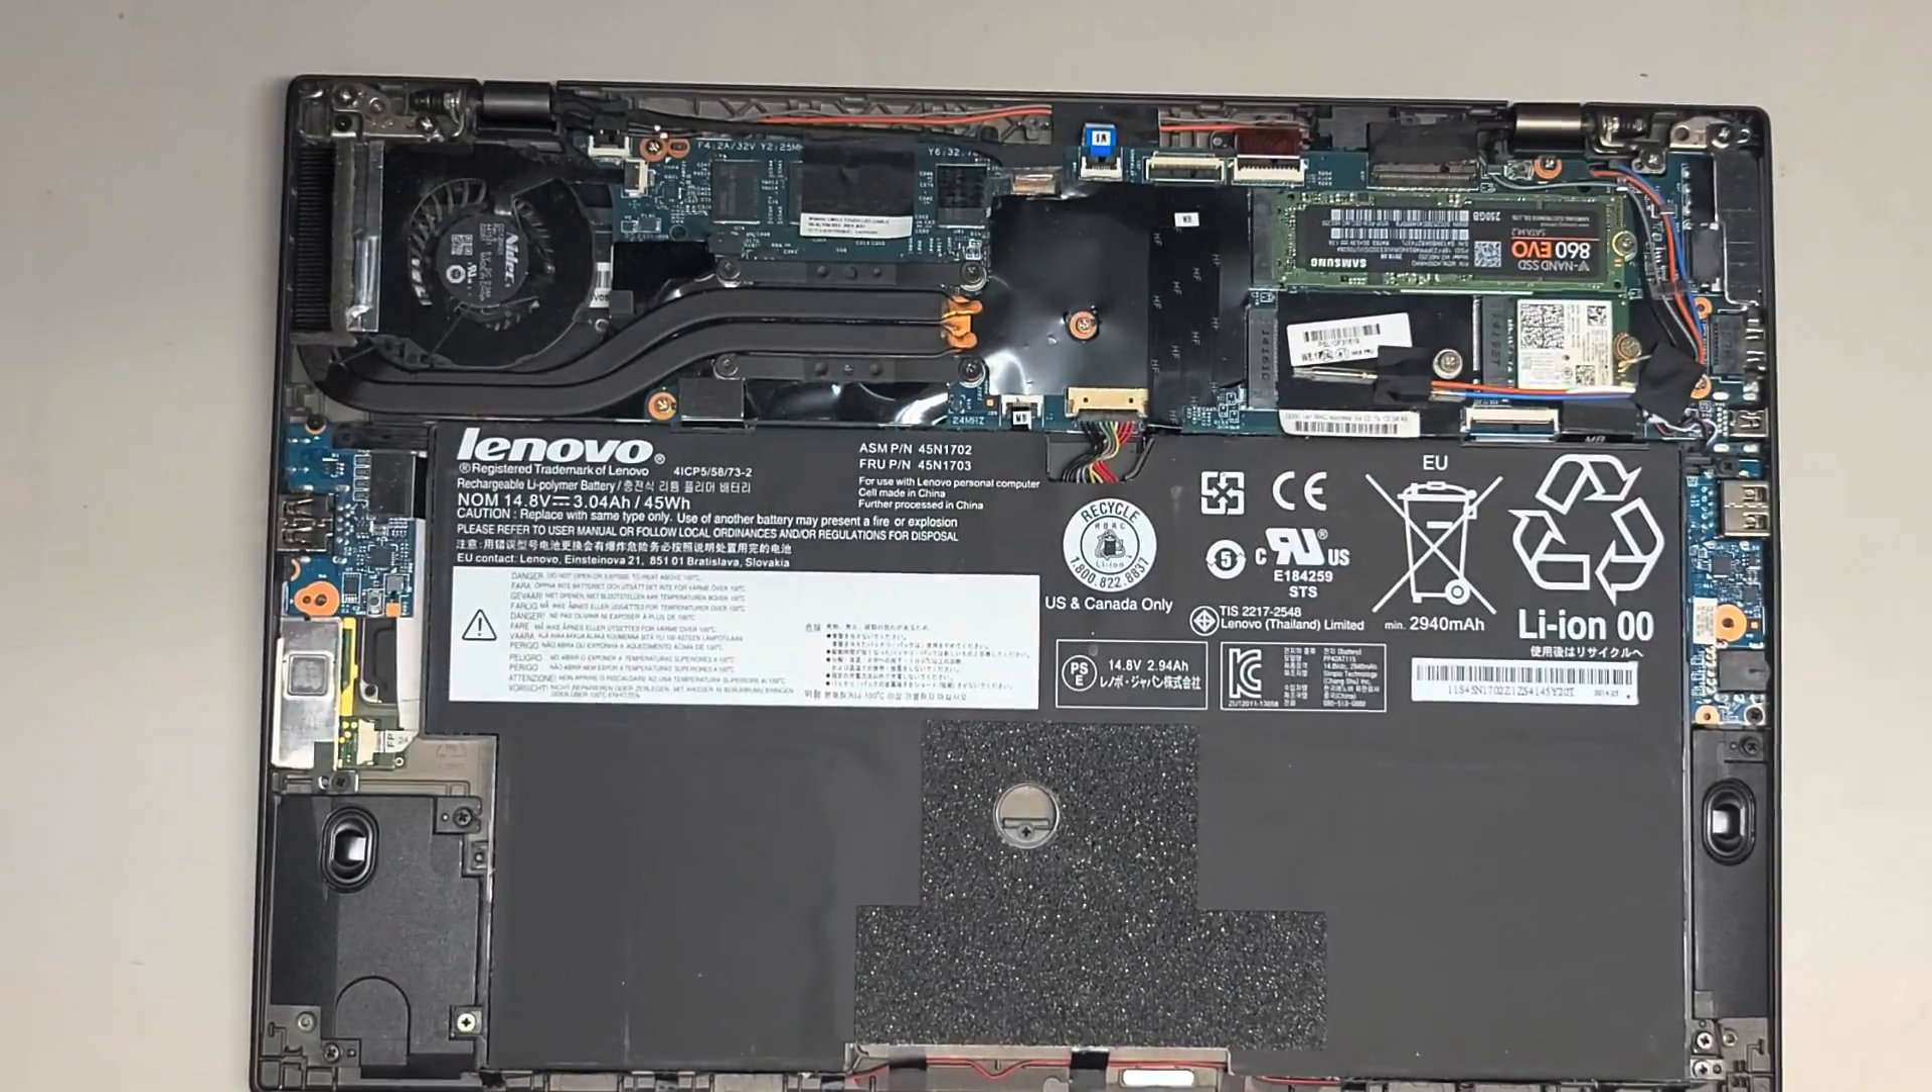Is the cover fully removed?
Yes.